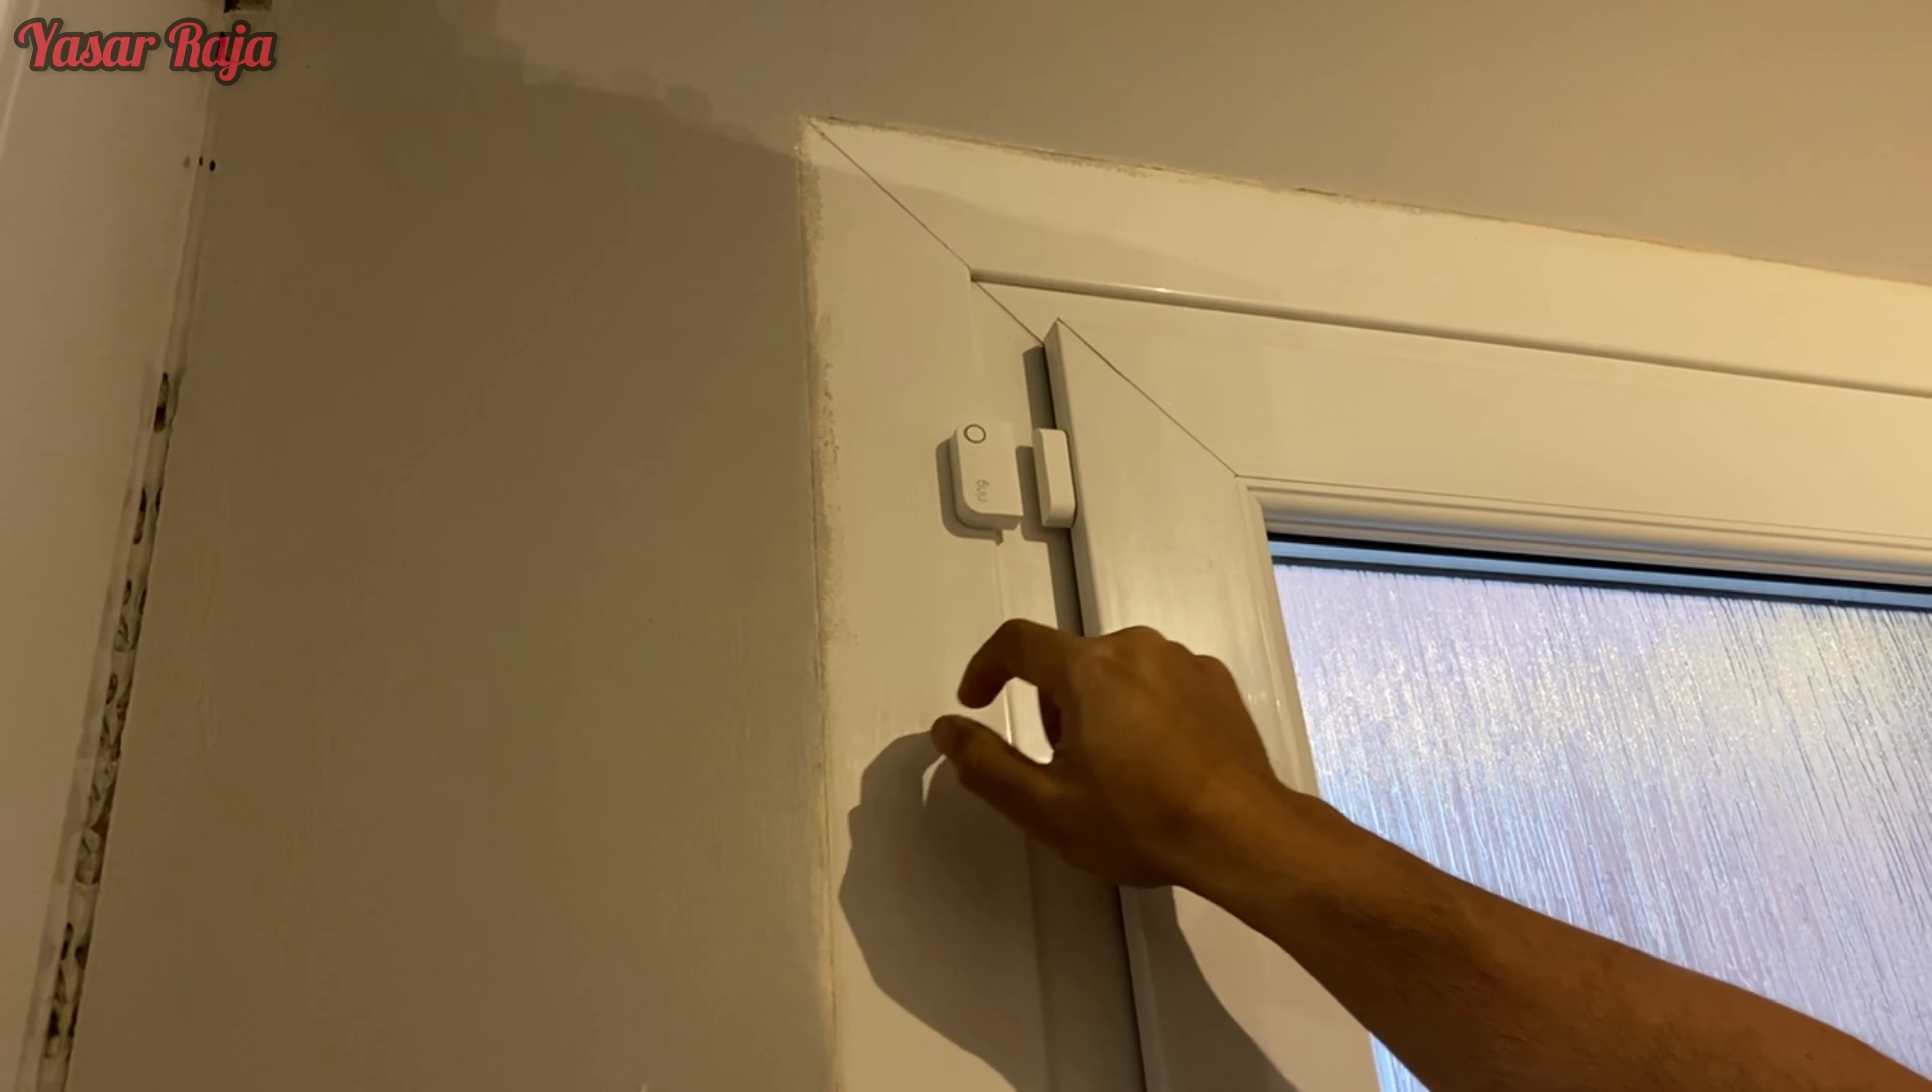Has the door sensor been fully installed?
Yes.